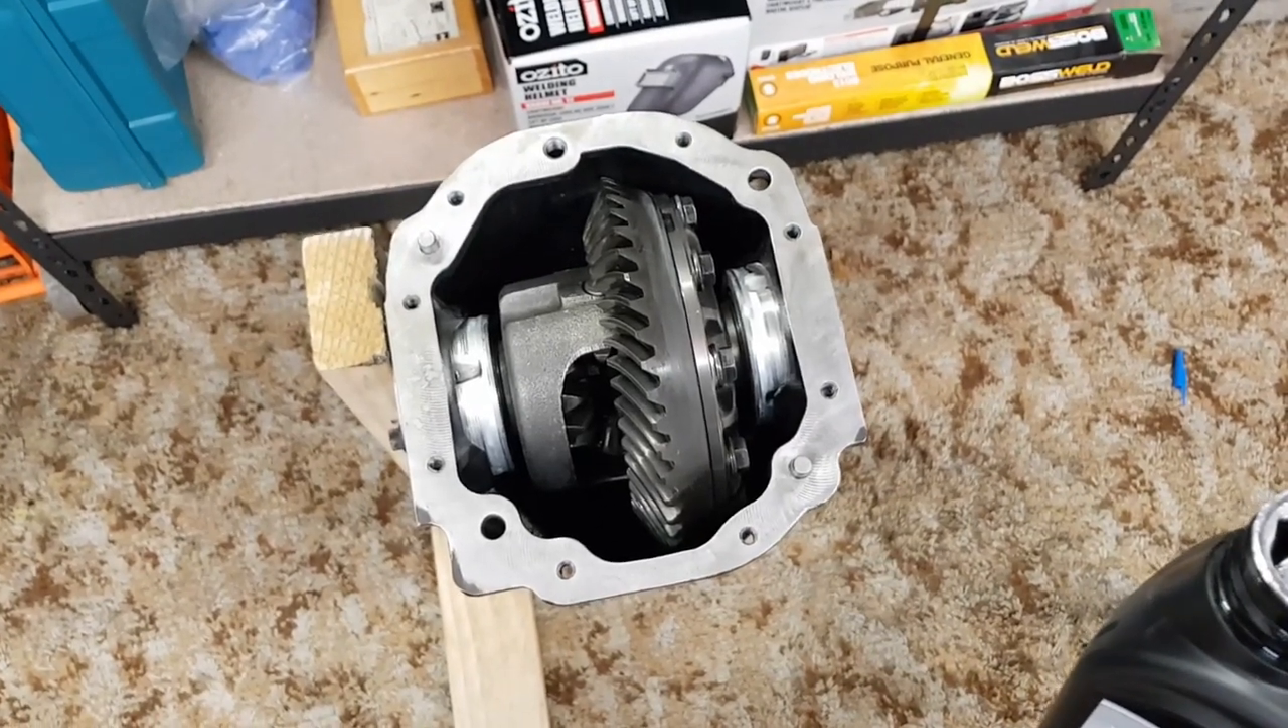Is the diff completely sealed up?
No.